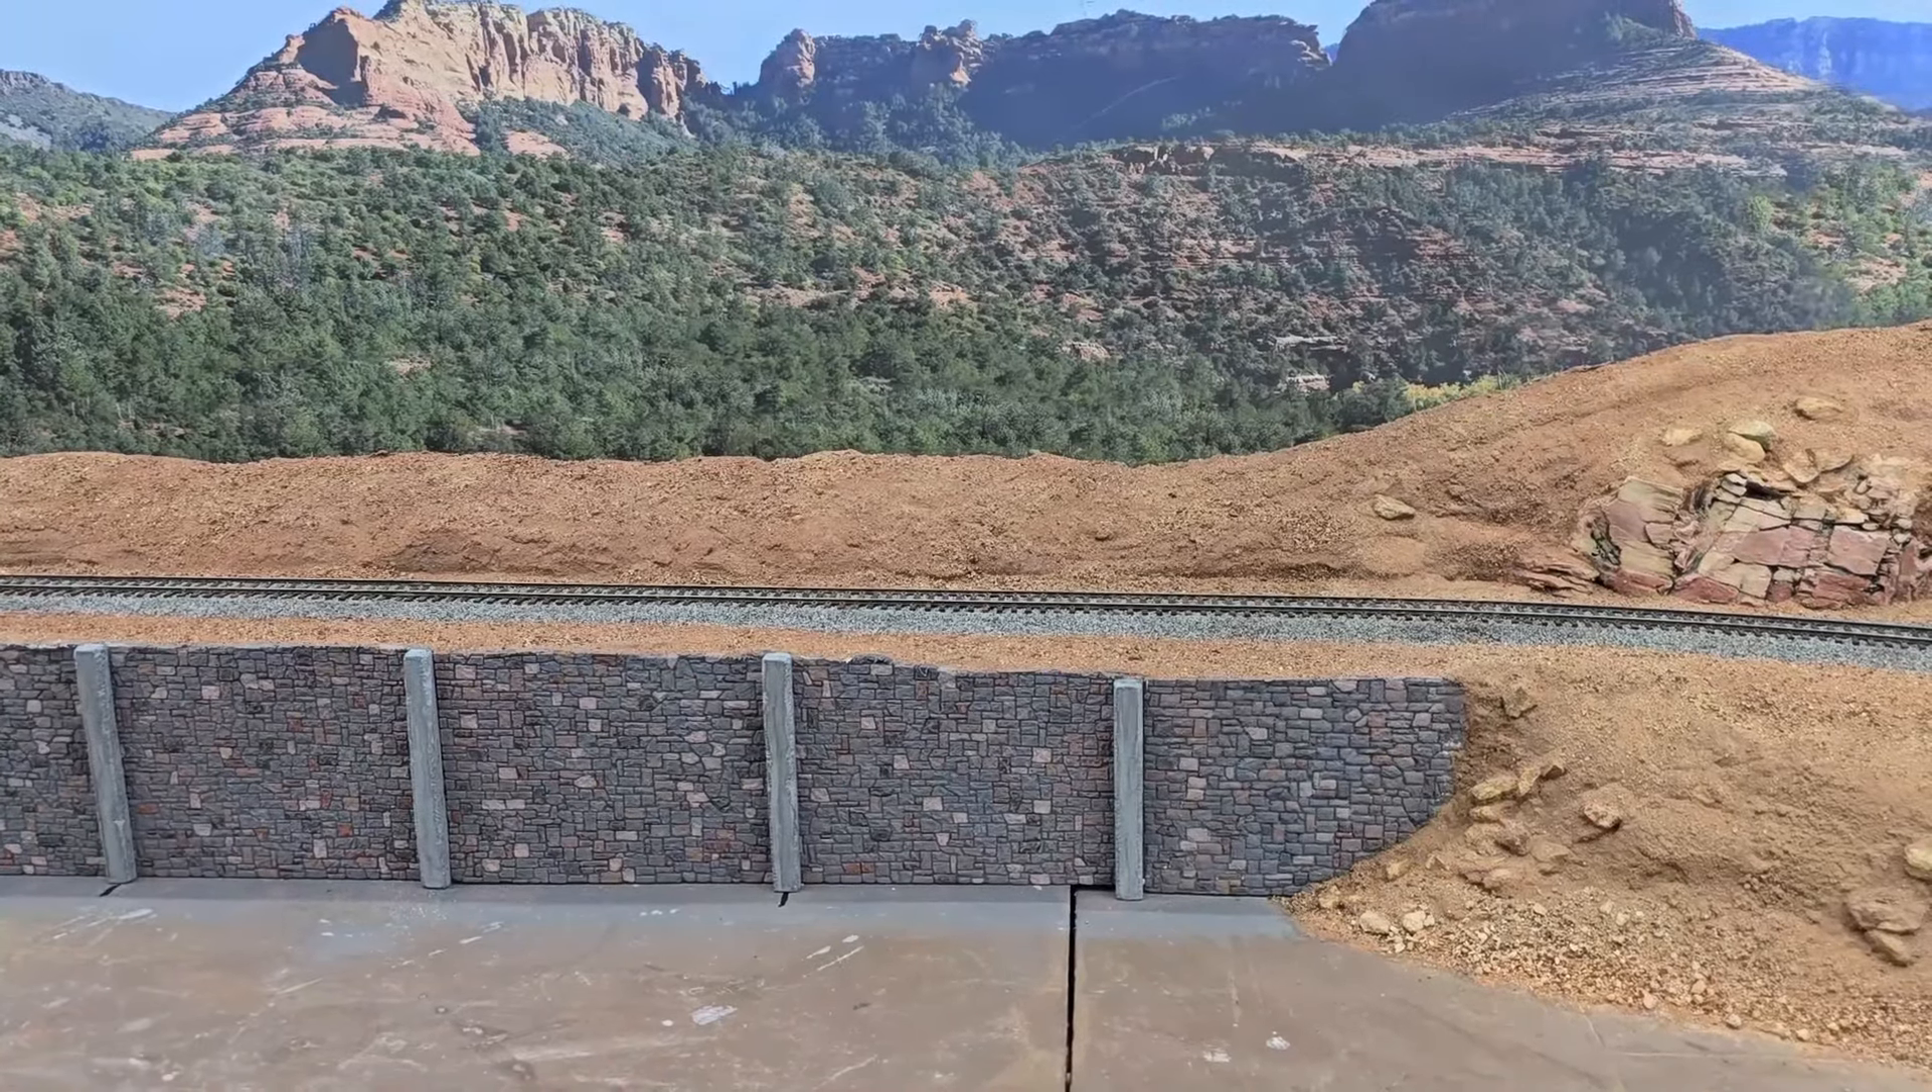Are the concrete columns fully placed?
Yes.